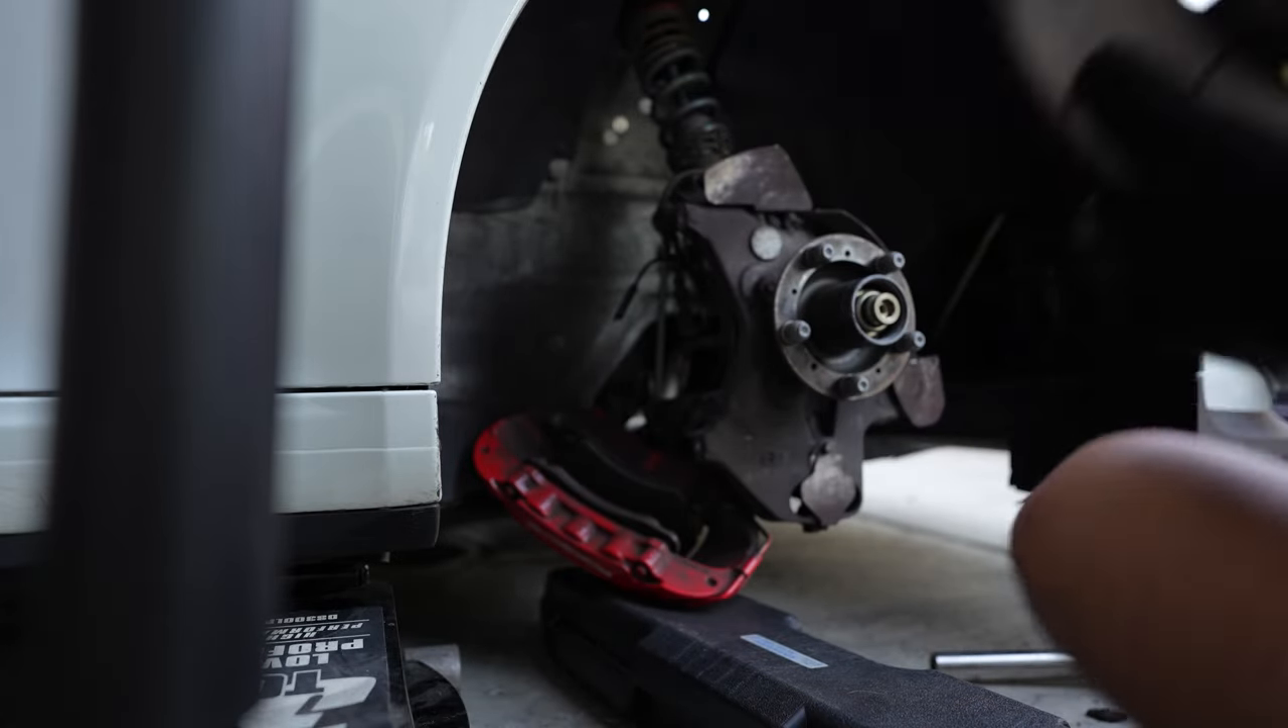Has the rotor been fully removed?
Yes.